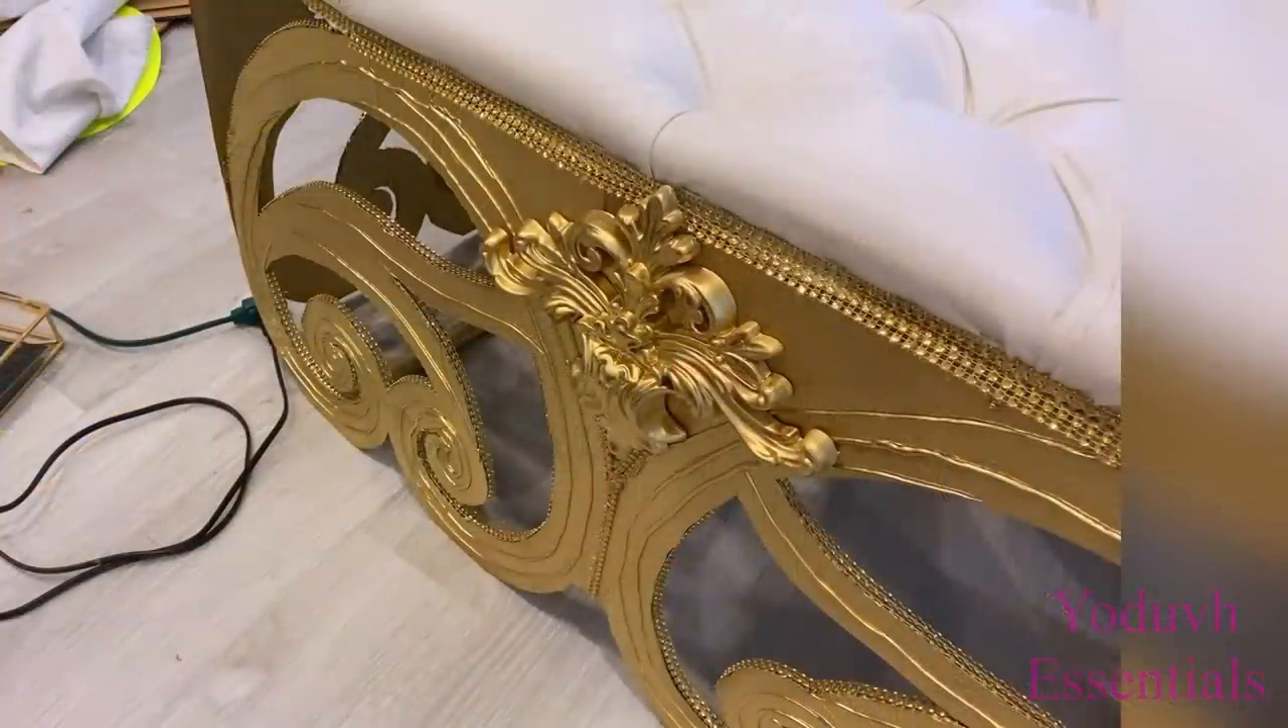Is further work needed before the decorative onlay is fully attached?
No.